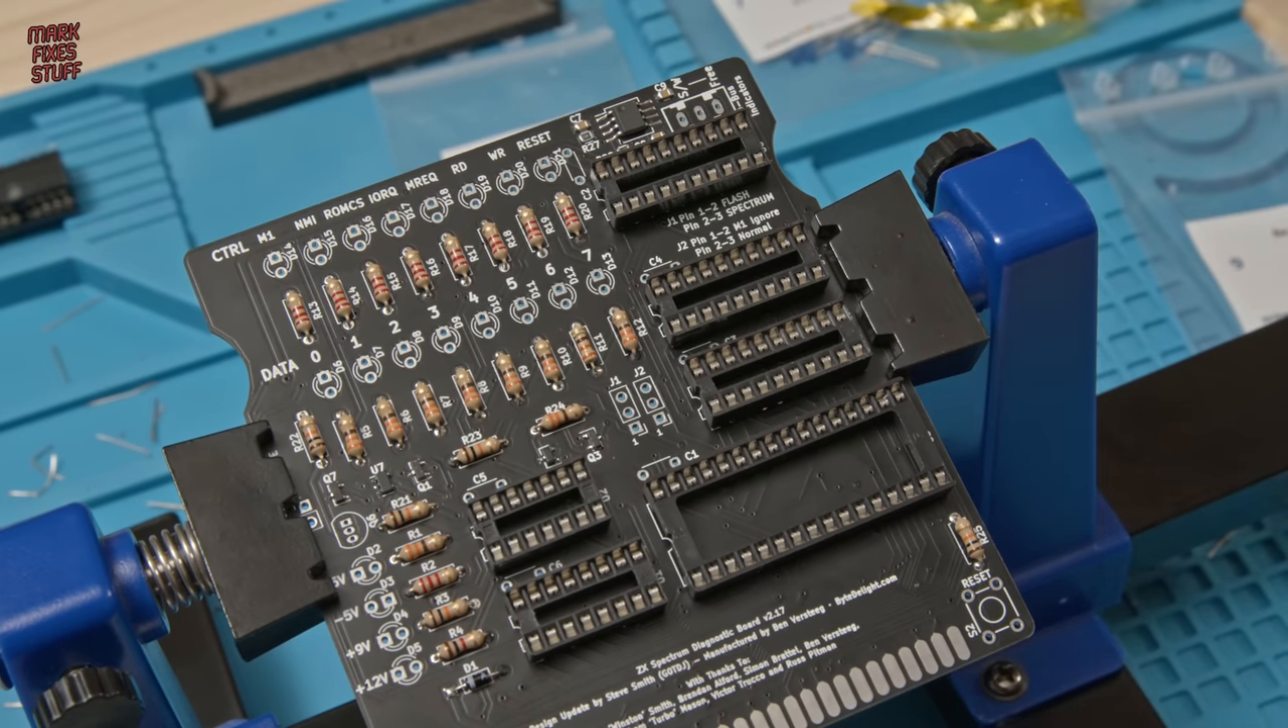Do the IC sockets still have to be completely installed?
No.